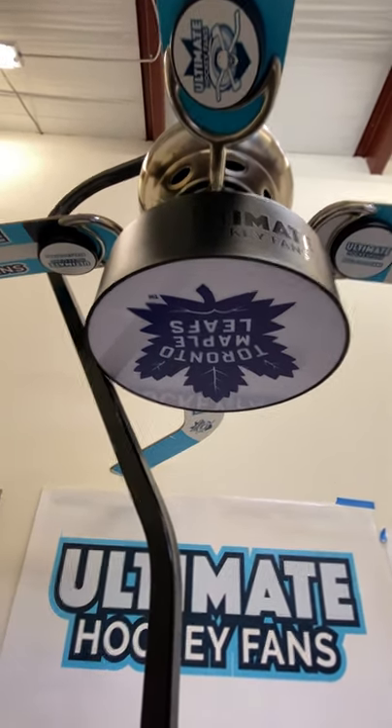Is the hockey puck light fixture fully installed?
Yes.